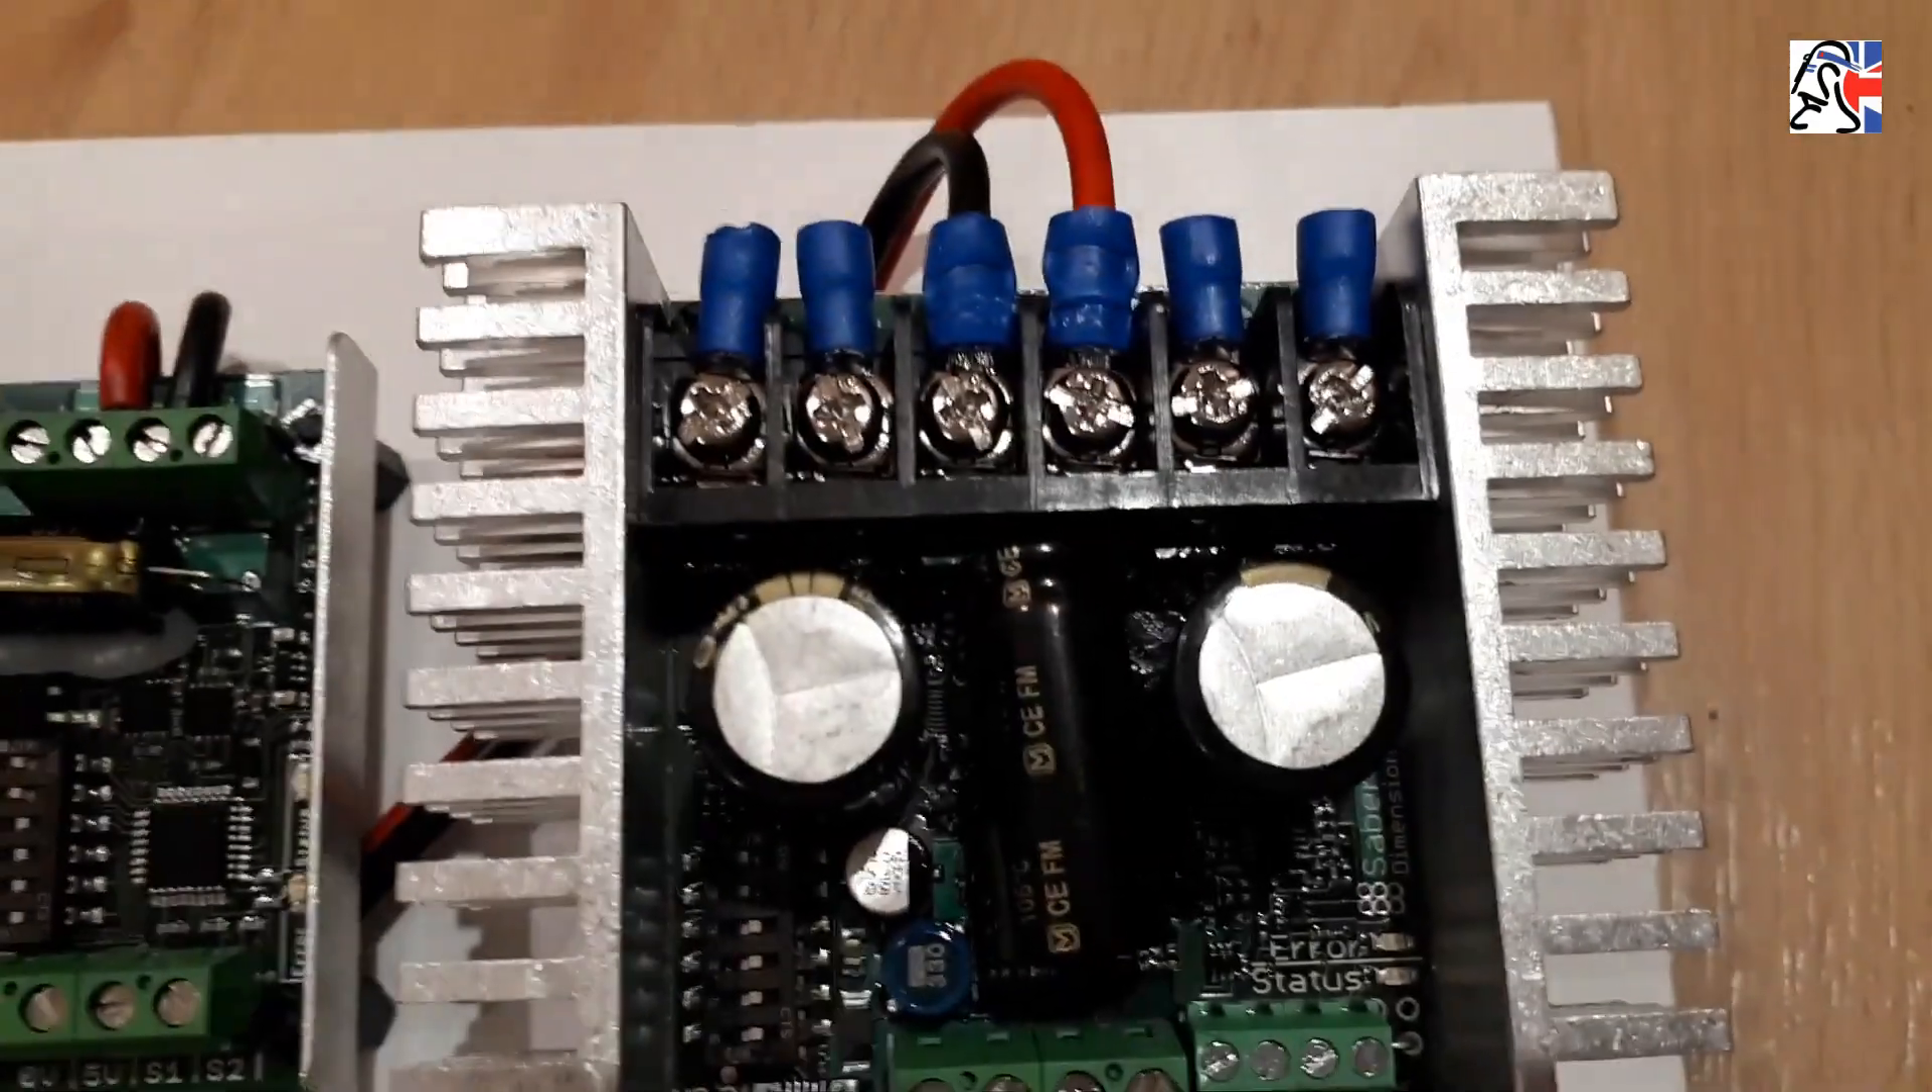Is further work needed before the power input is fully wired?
No.